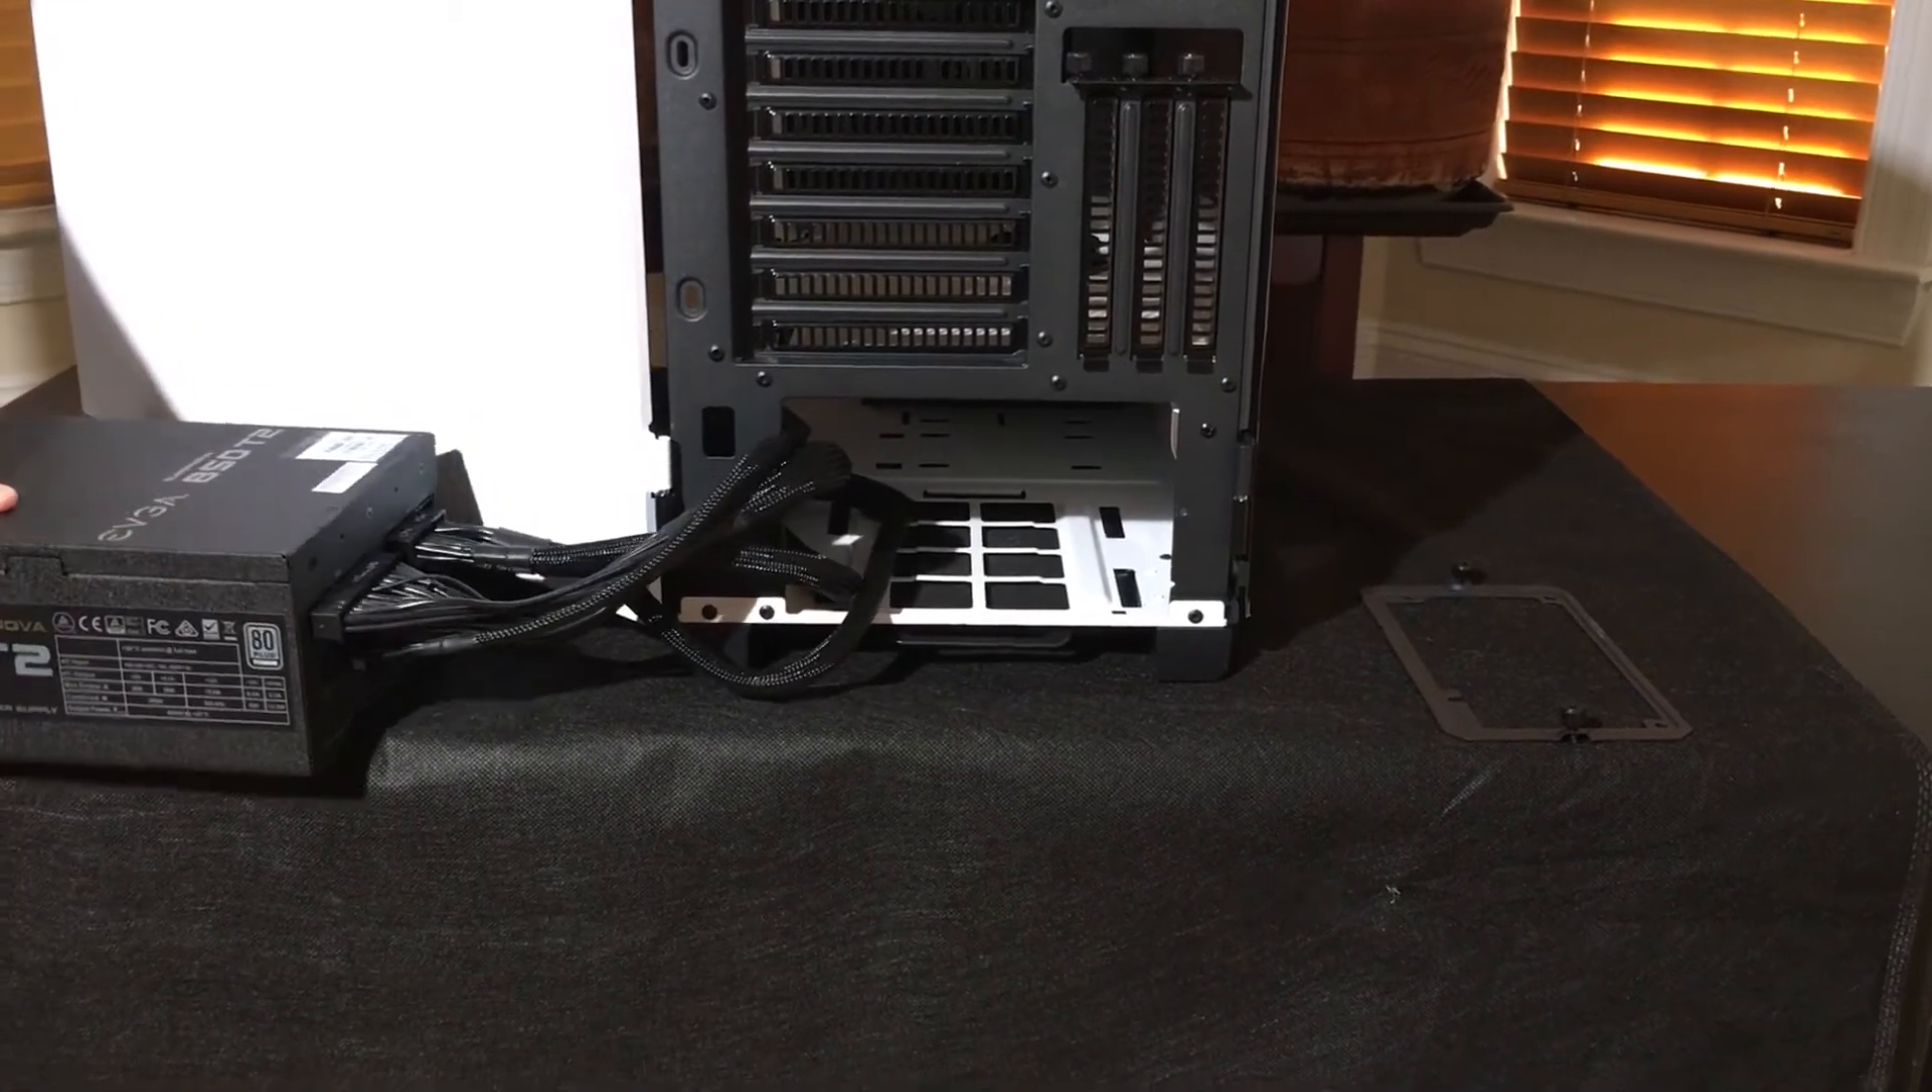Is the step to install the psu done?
No.